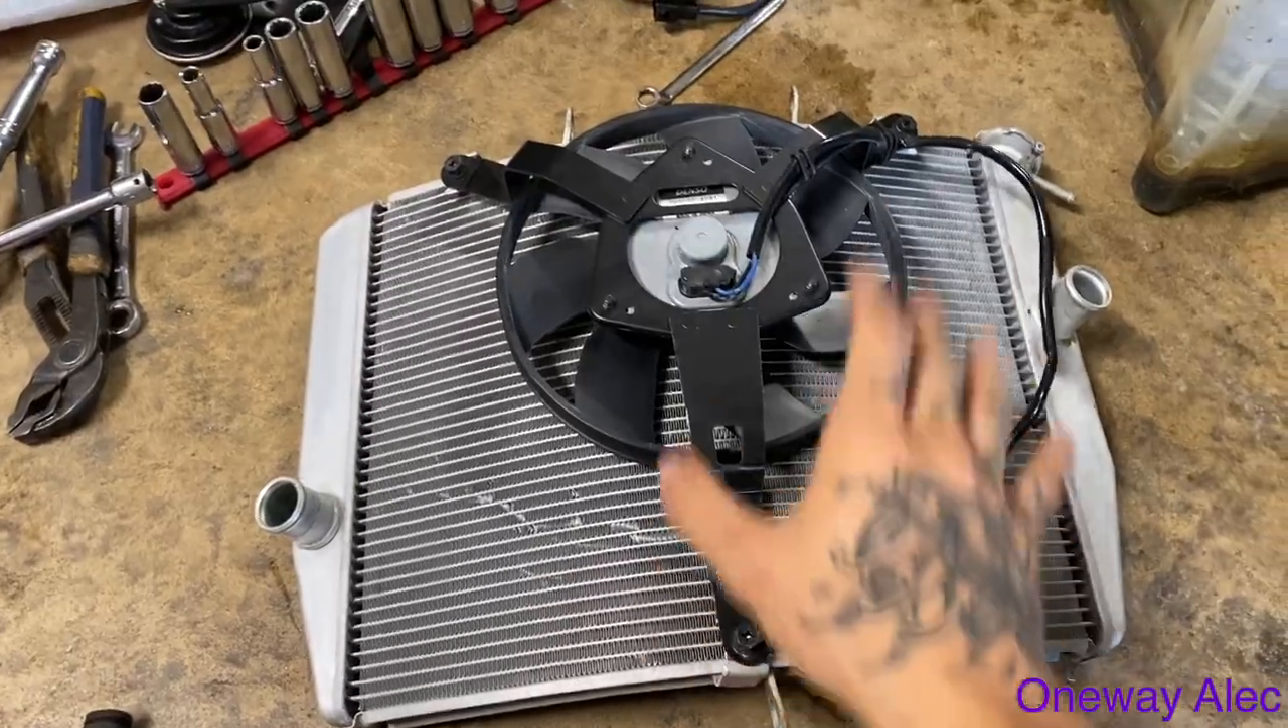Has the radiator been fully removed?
Yes.